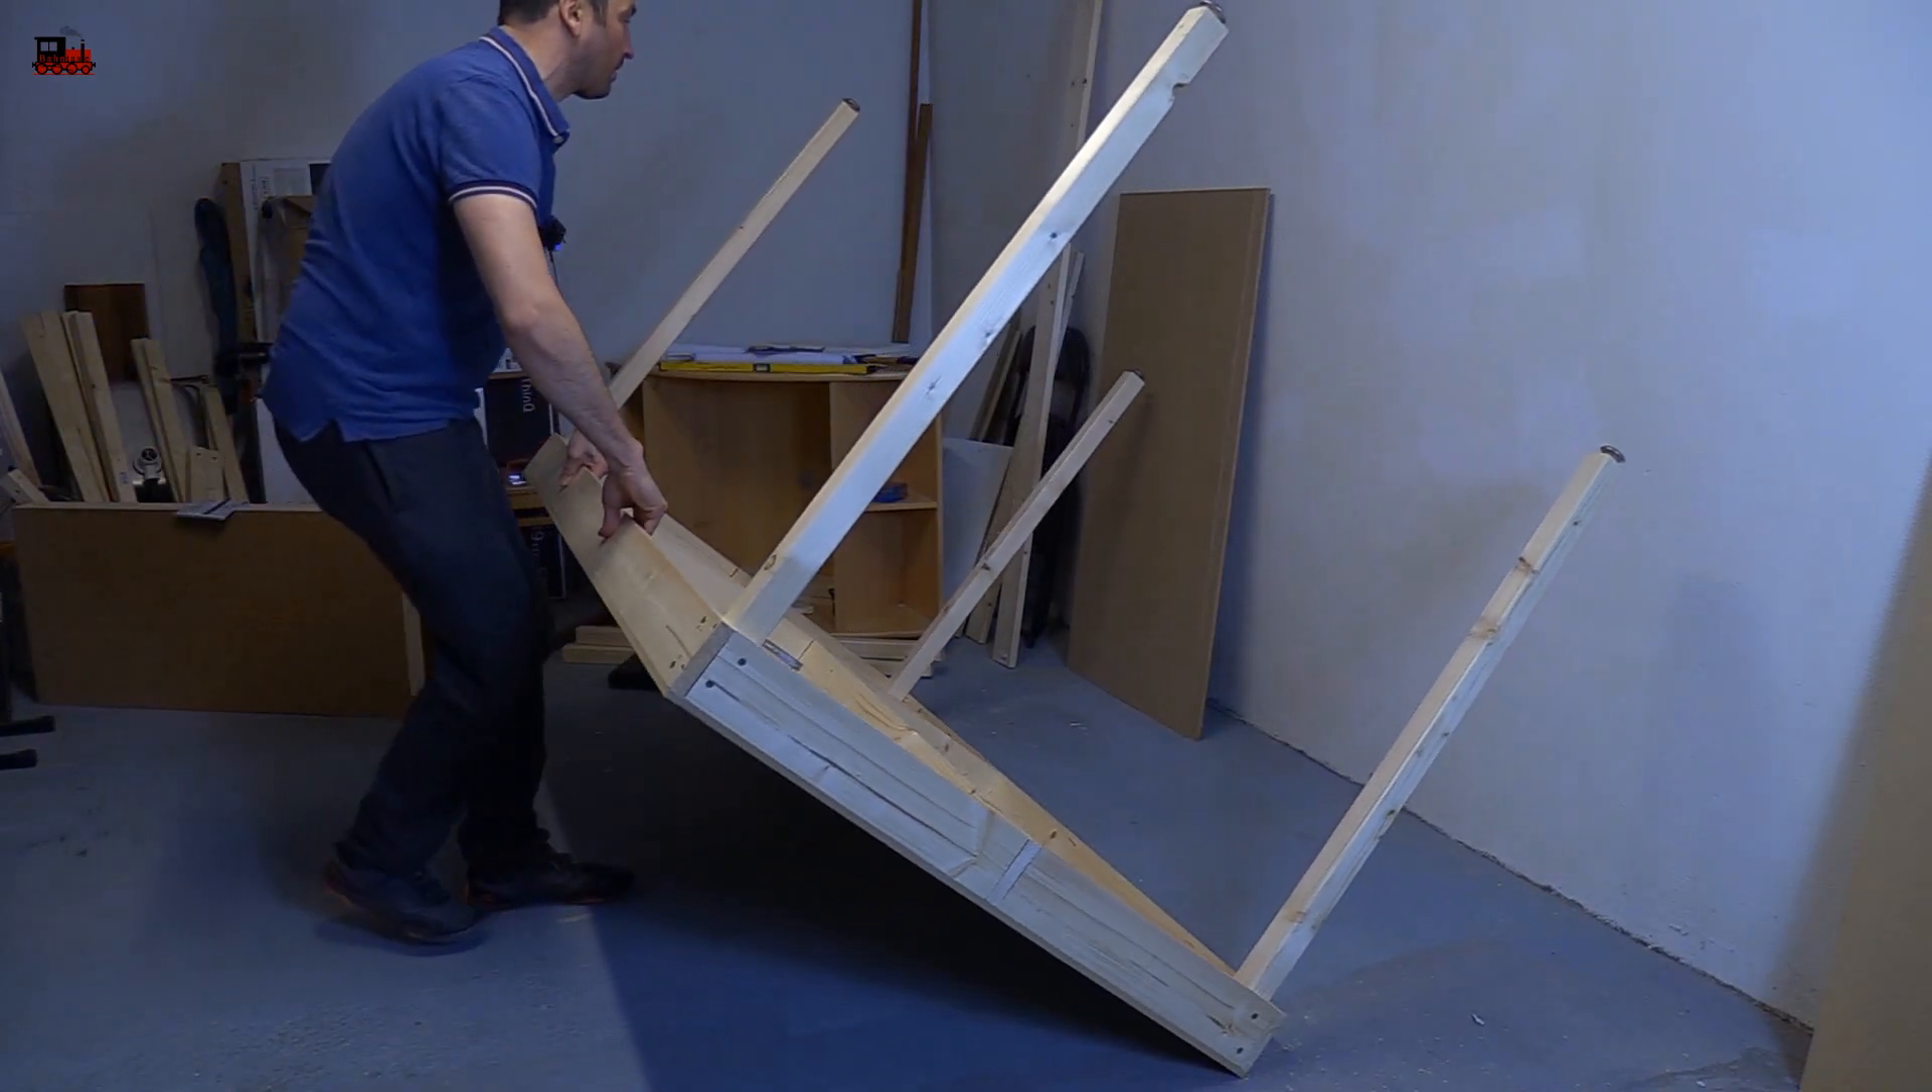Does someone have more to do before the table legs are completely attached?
No.